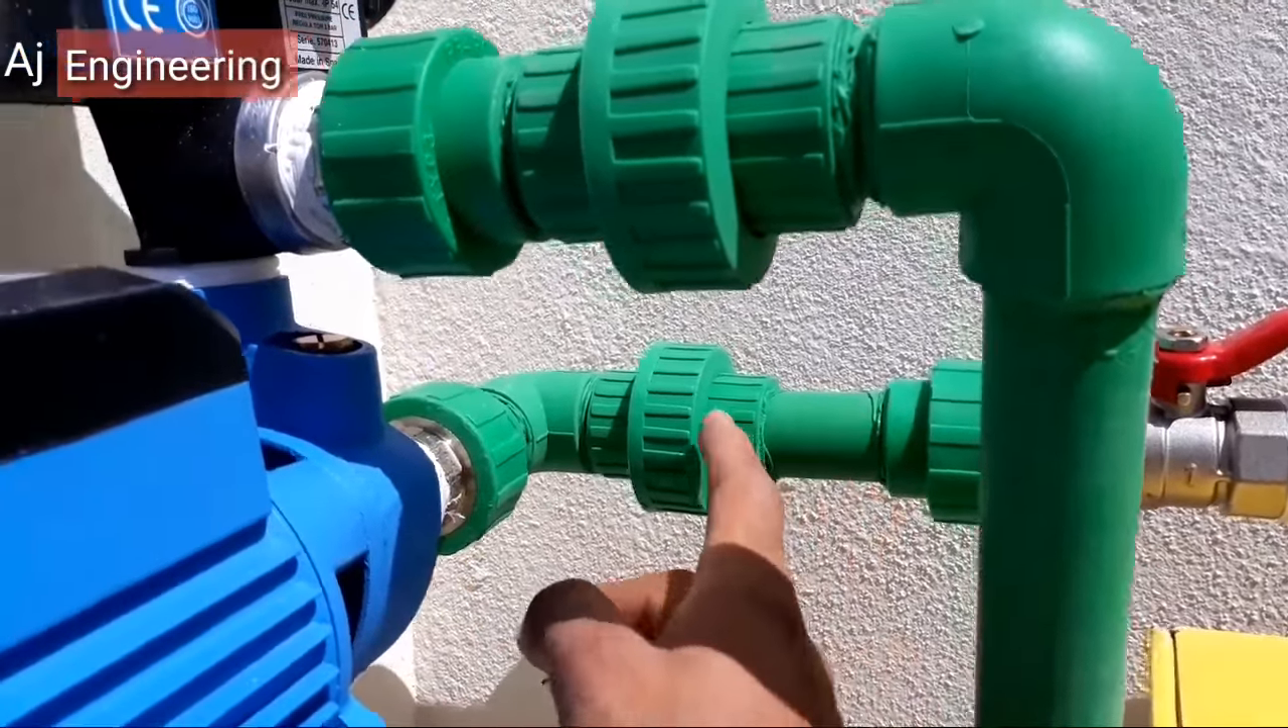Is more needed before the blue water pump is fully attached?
No.